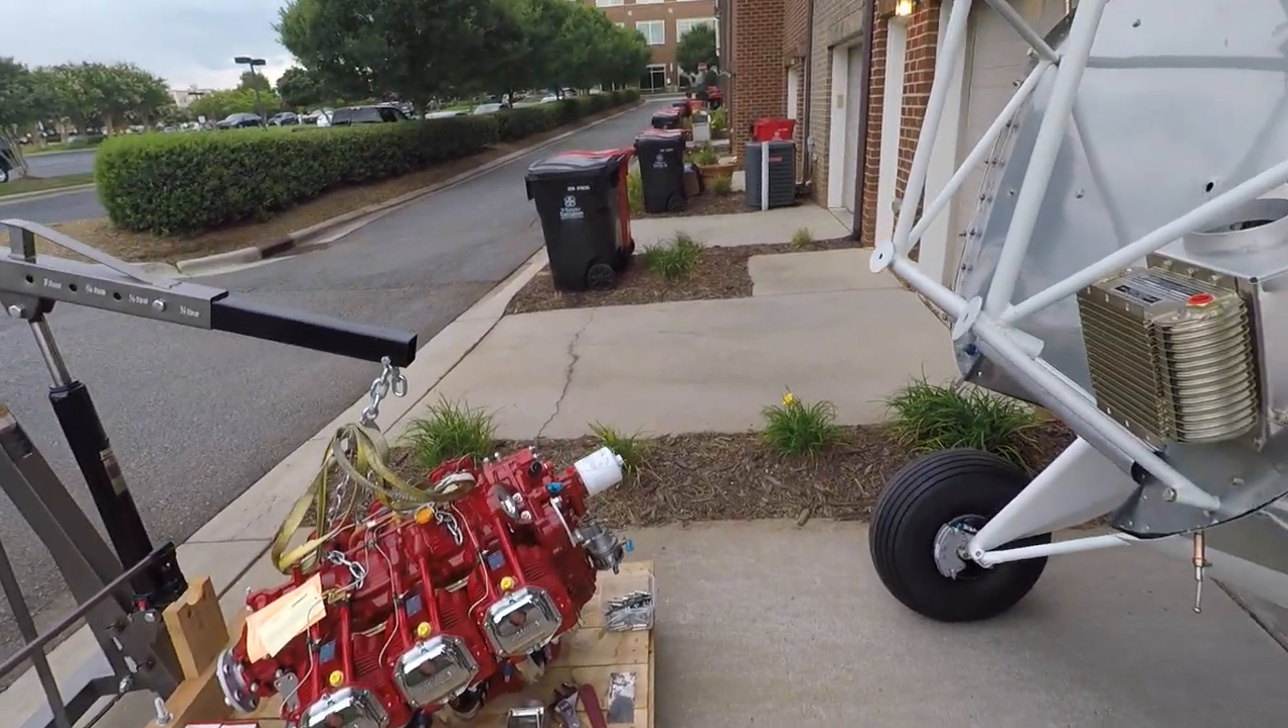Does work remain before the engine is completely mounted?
Yes.